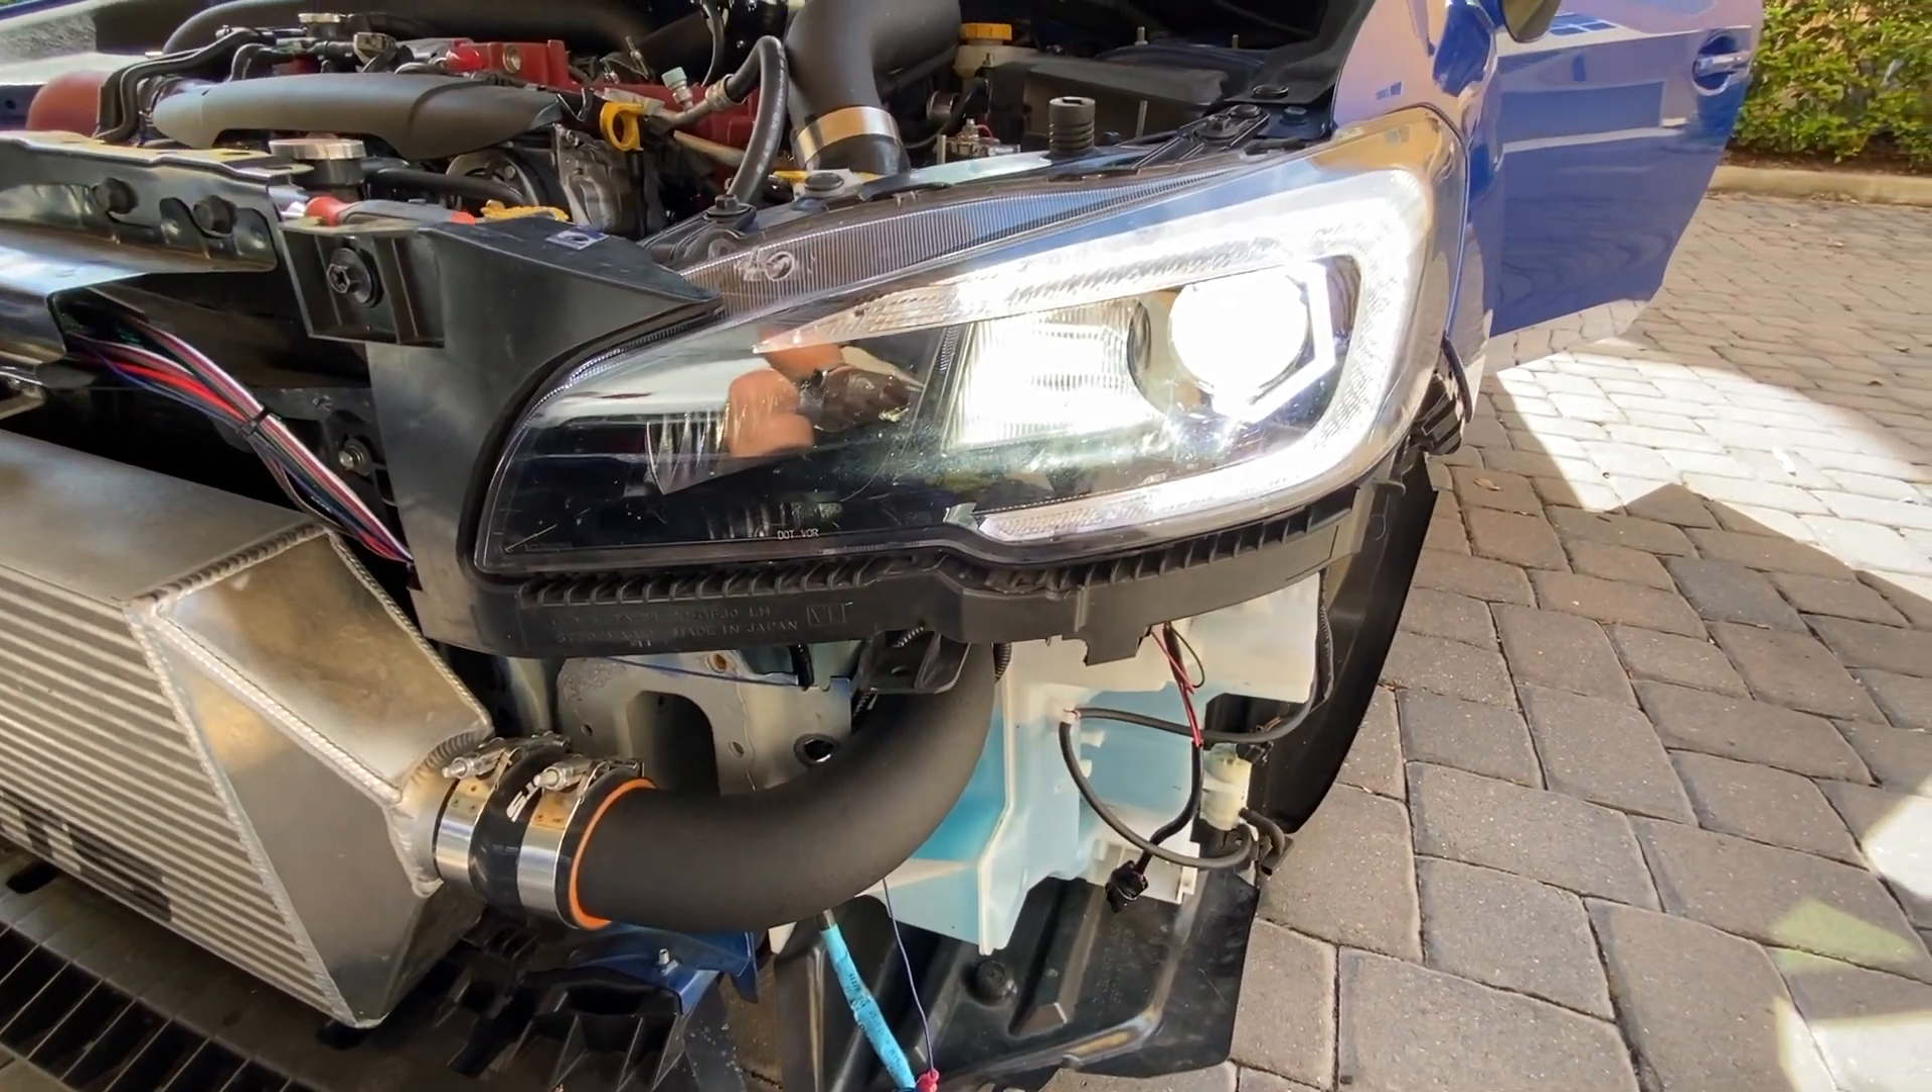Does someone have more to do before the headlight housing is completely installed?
No.